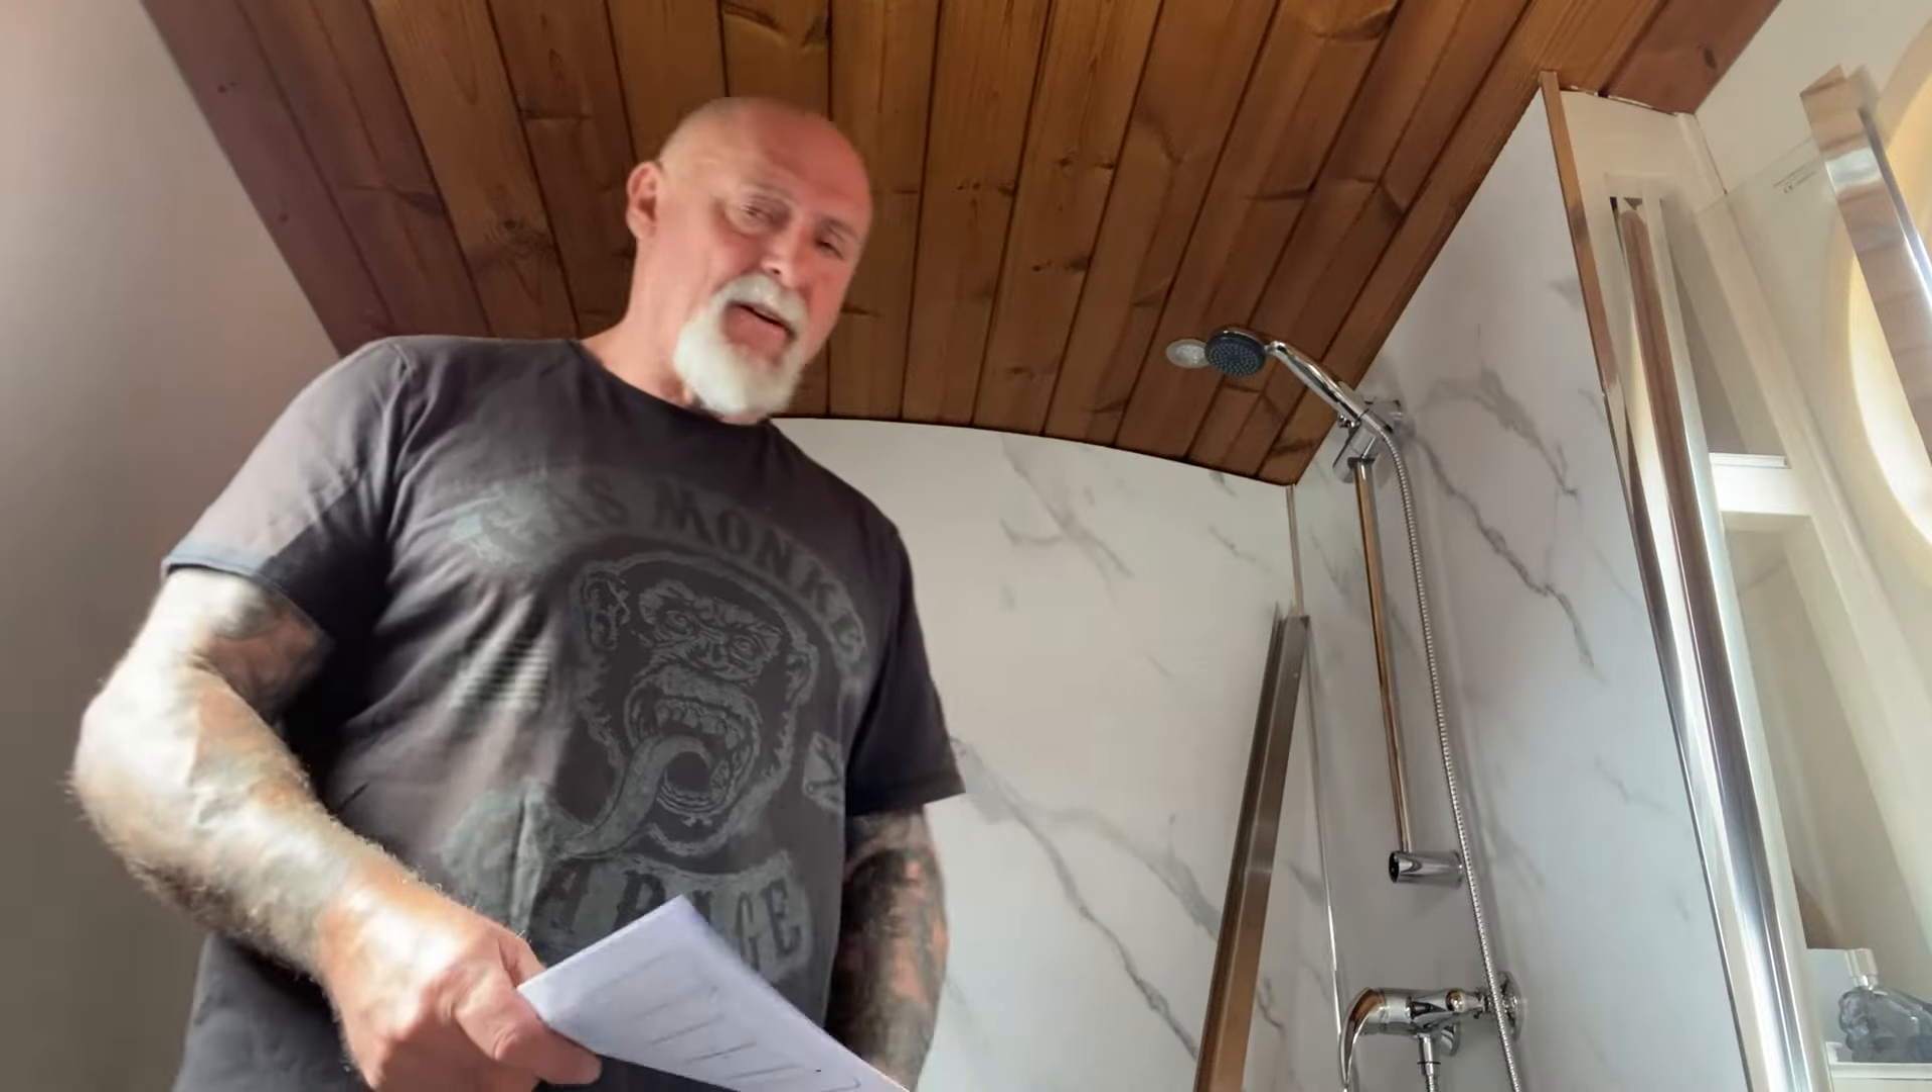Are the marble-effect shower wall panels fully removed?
No.